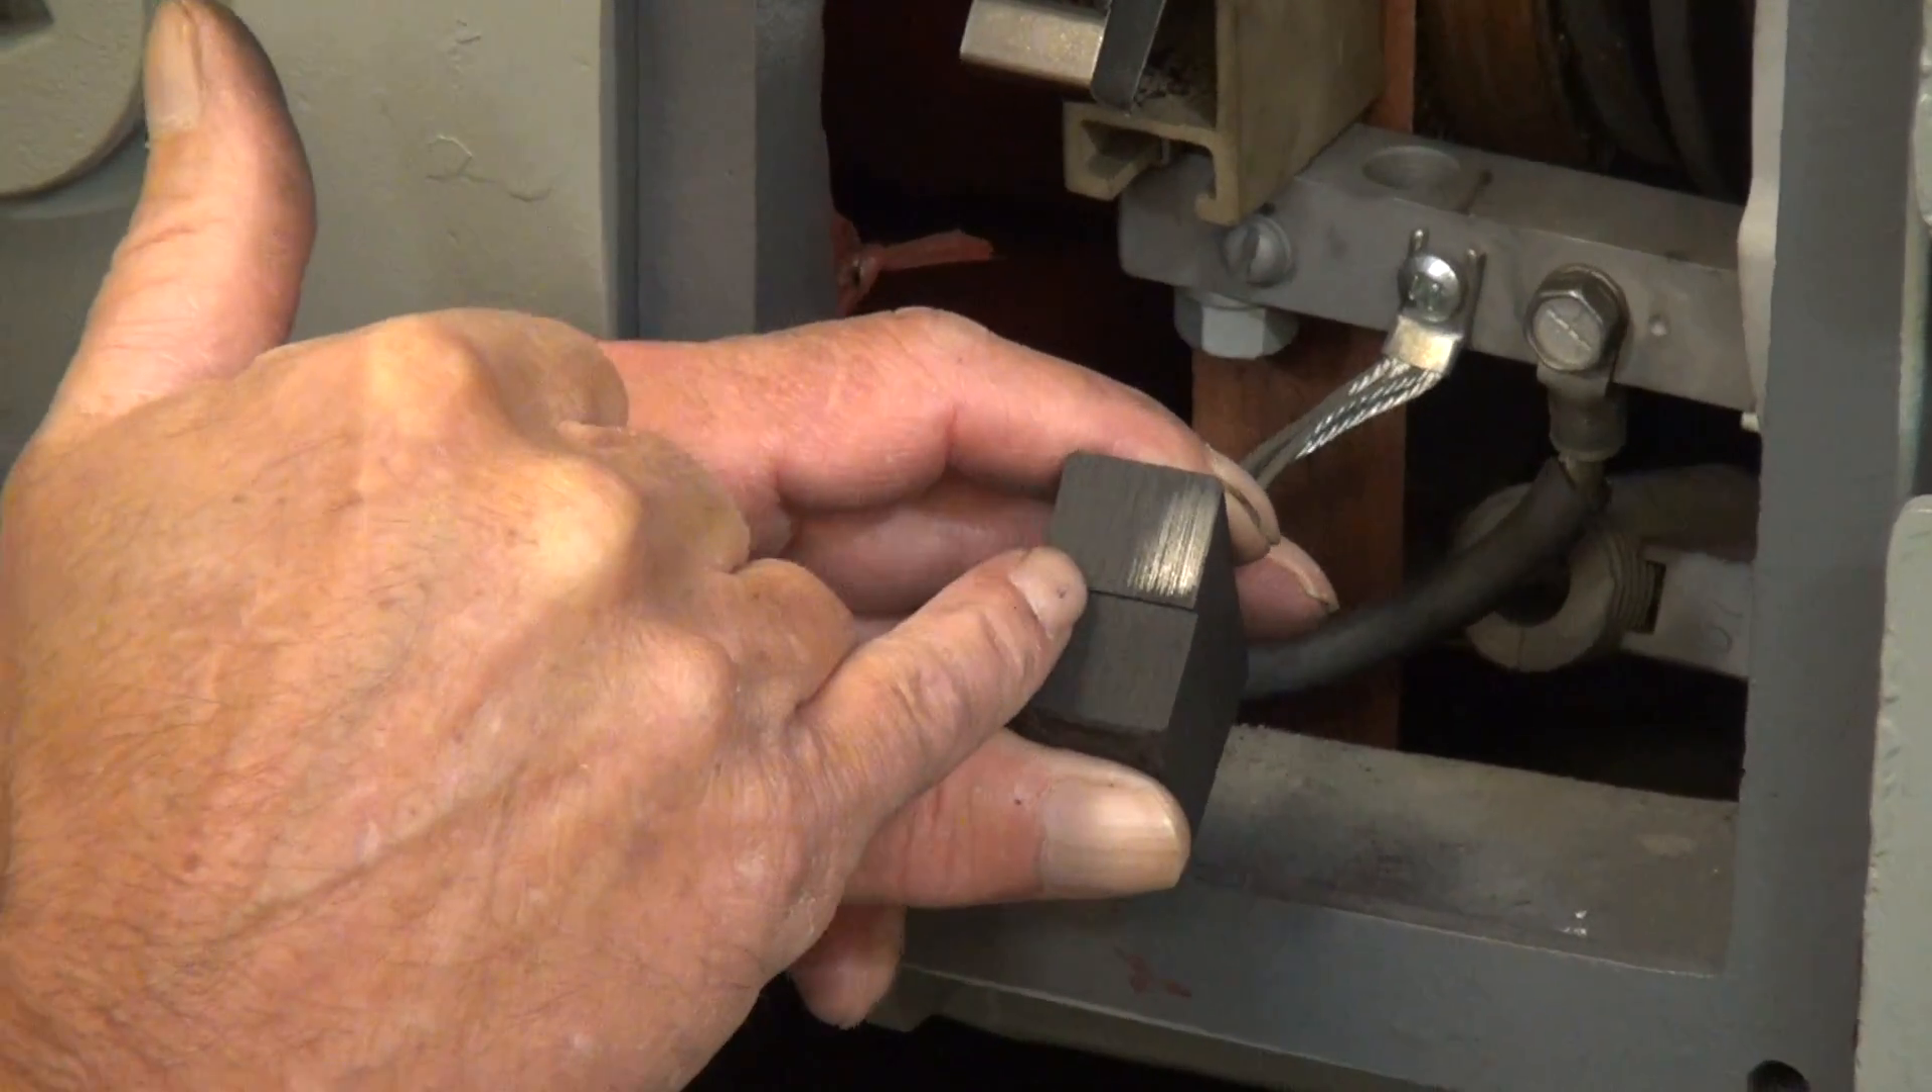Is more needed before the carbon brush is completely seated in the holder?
Yes.